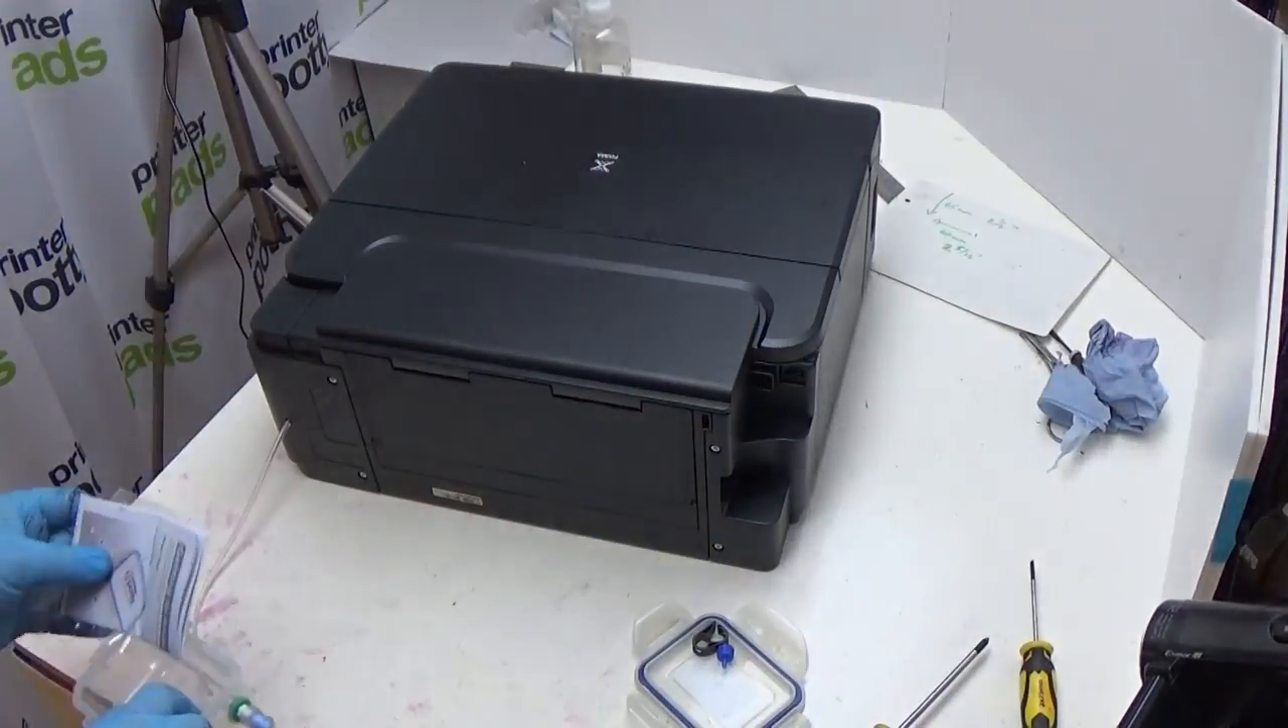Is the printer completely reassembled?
Yes.